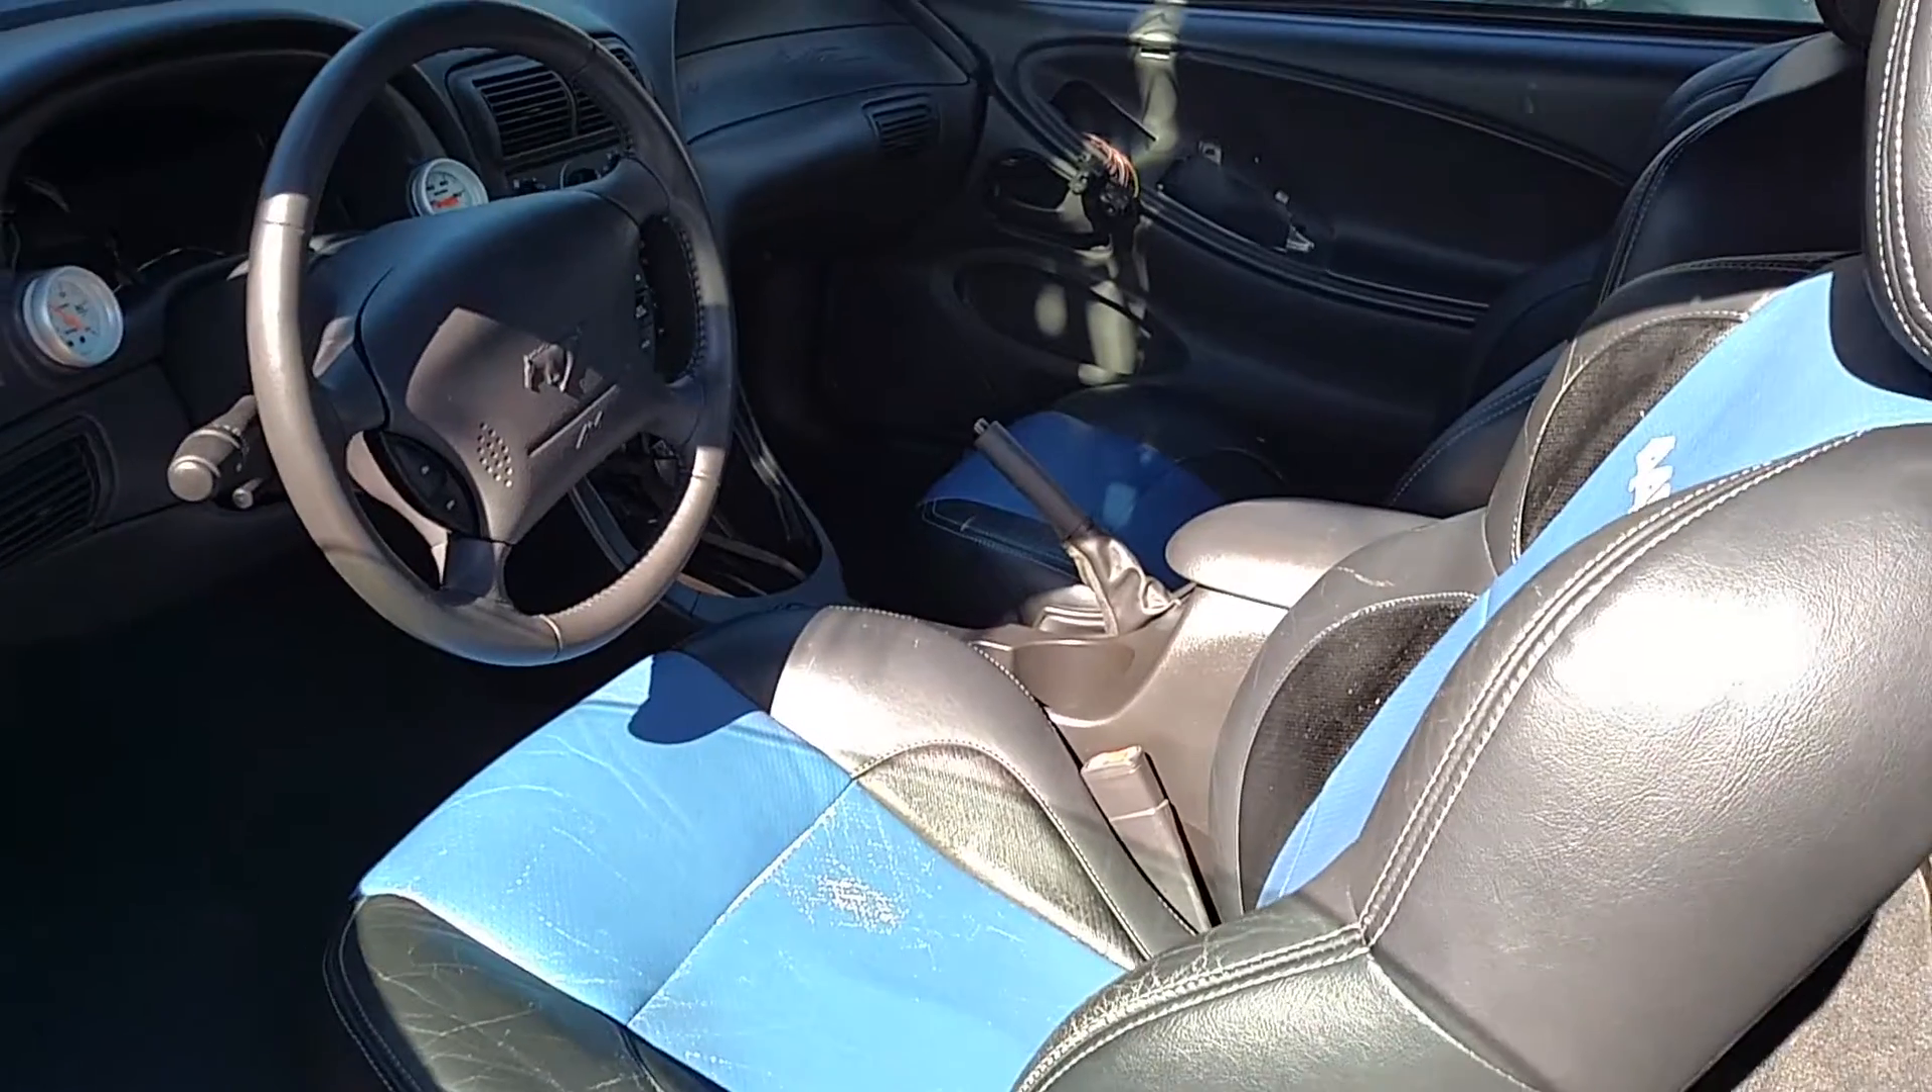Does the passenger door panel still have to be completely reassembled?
Yes.